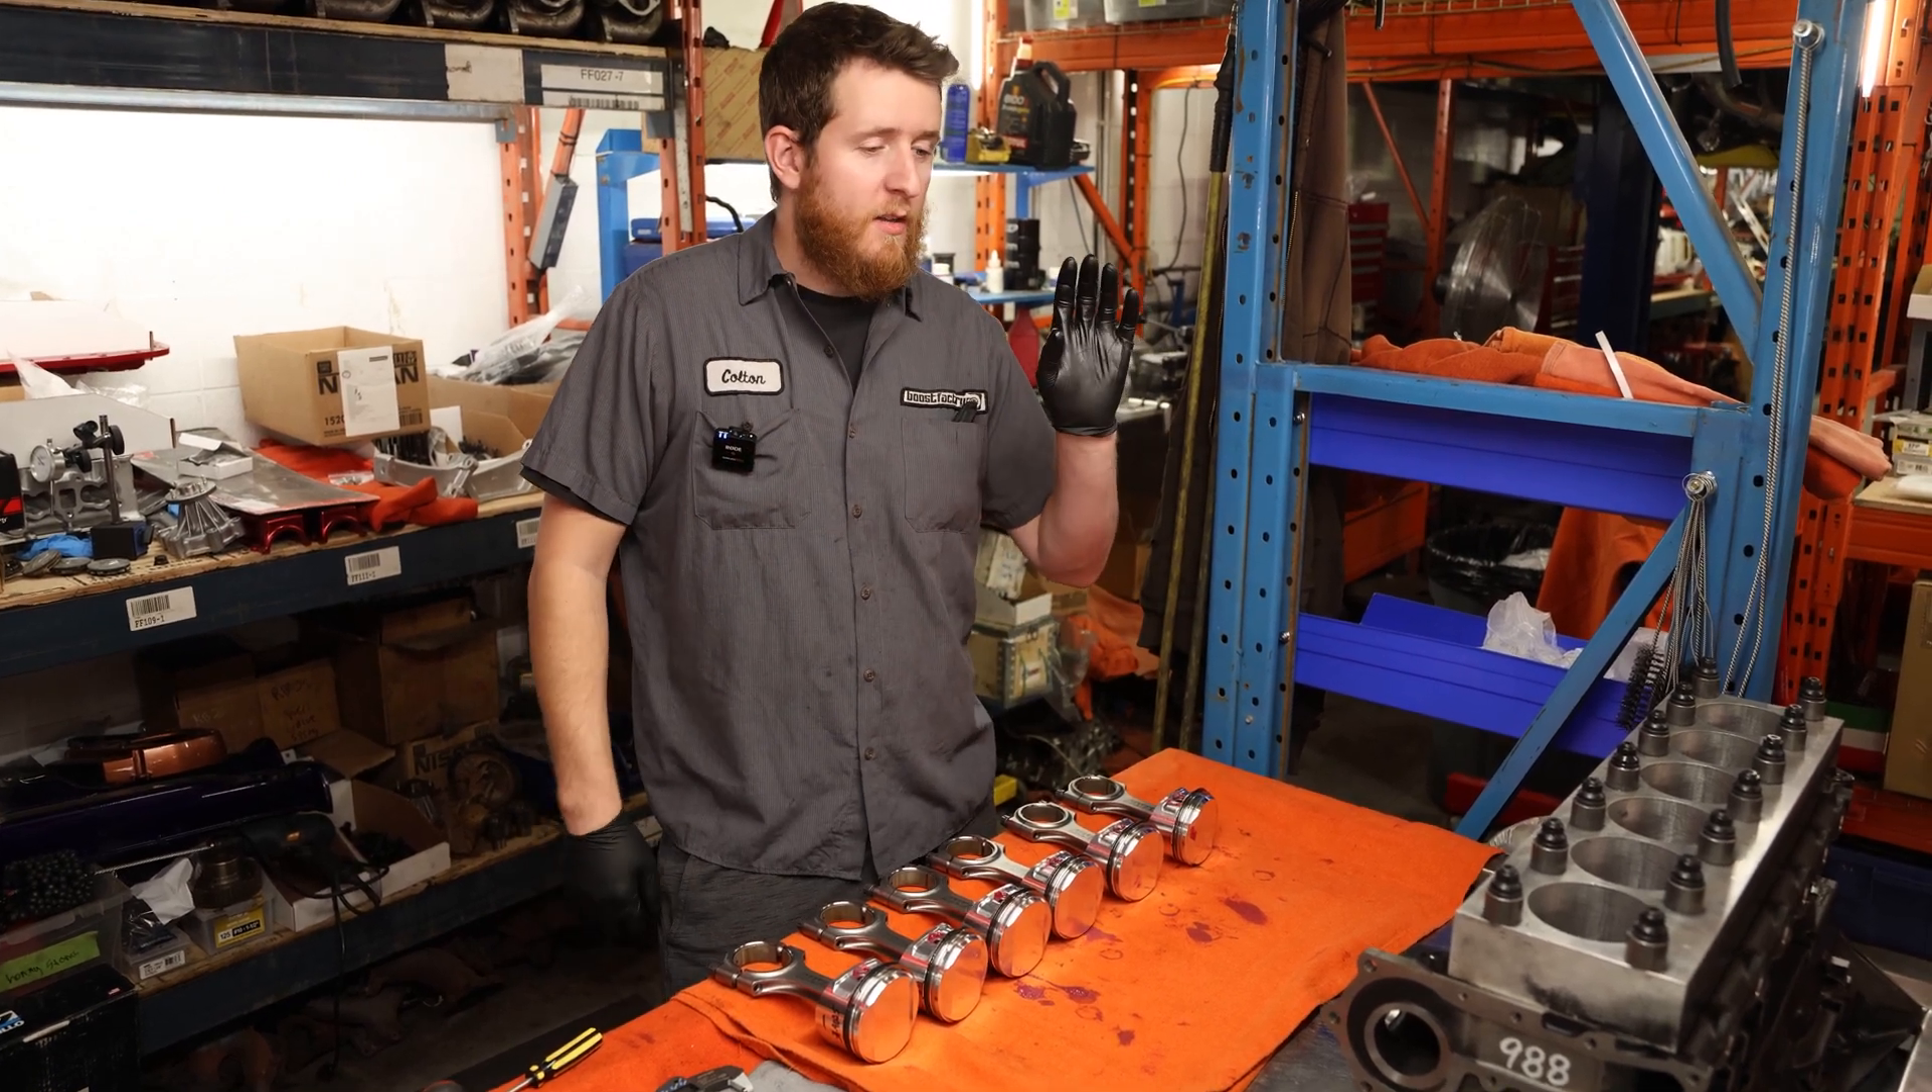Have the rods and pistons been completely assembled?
Yes.